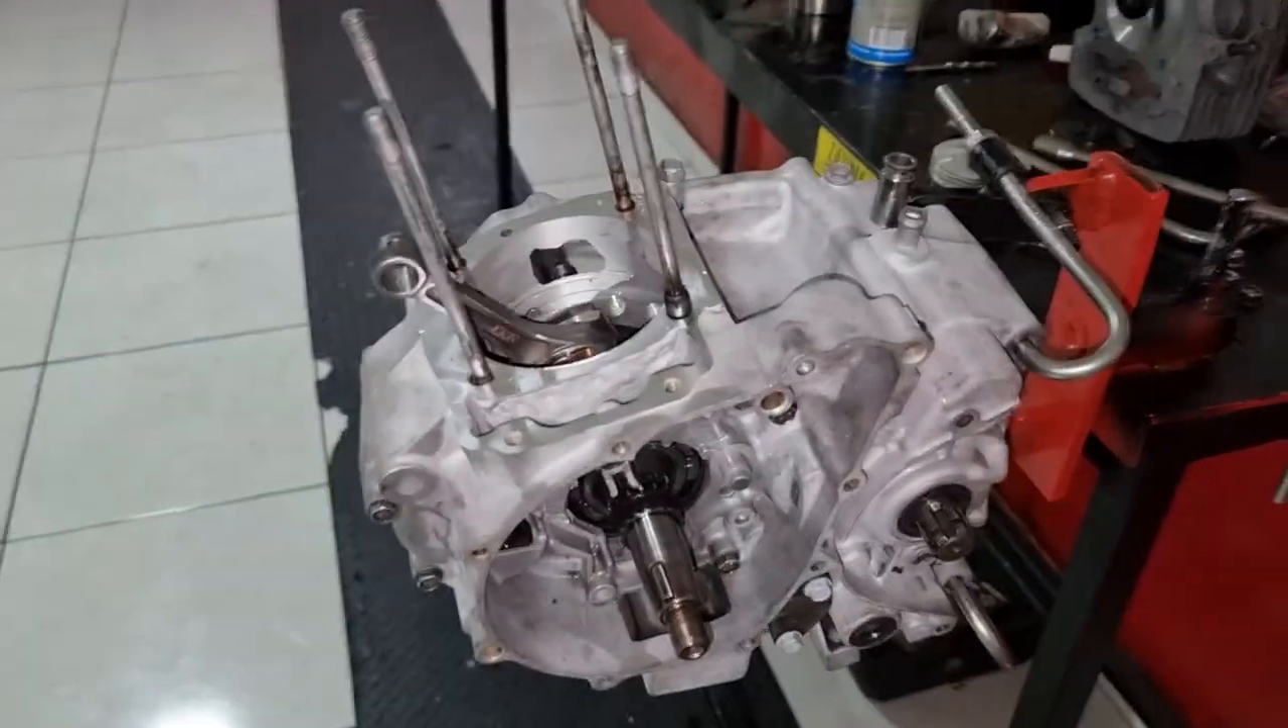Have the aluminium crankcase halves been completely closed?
Yes.